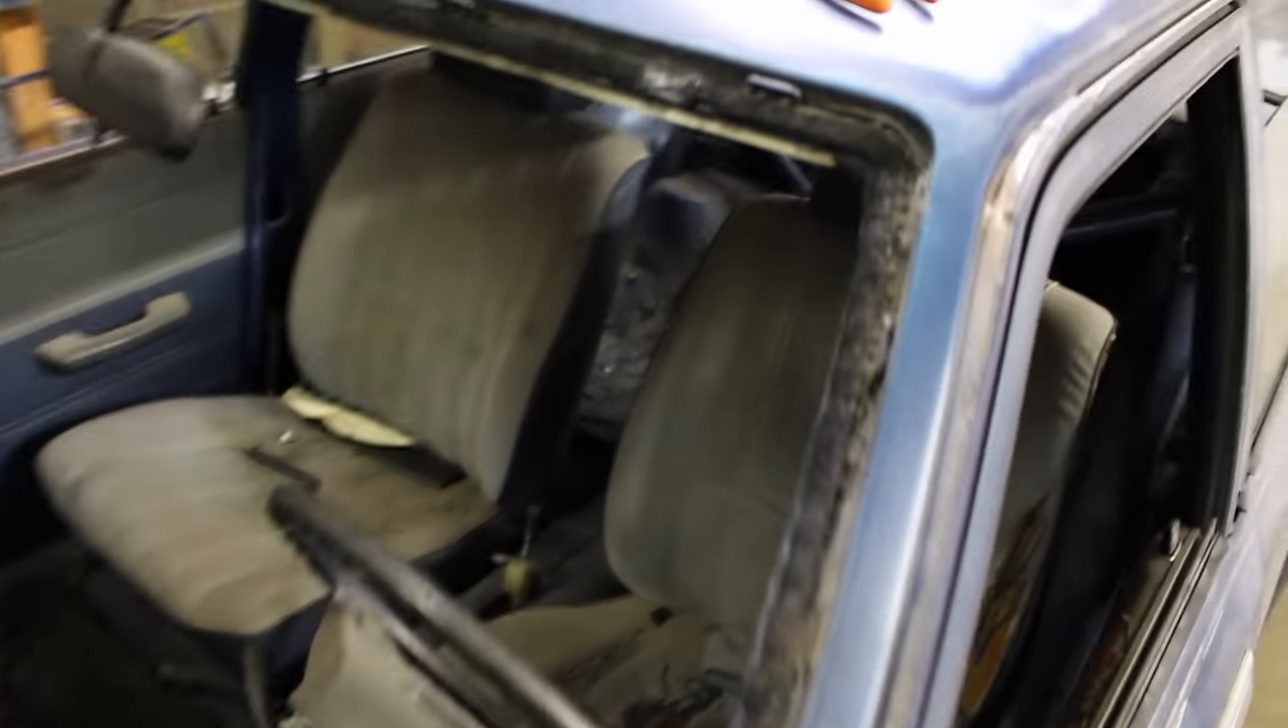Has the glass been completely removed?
Yes.